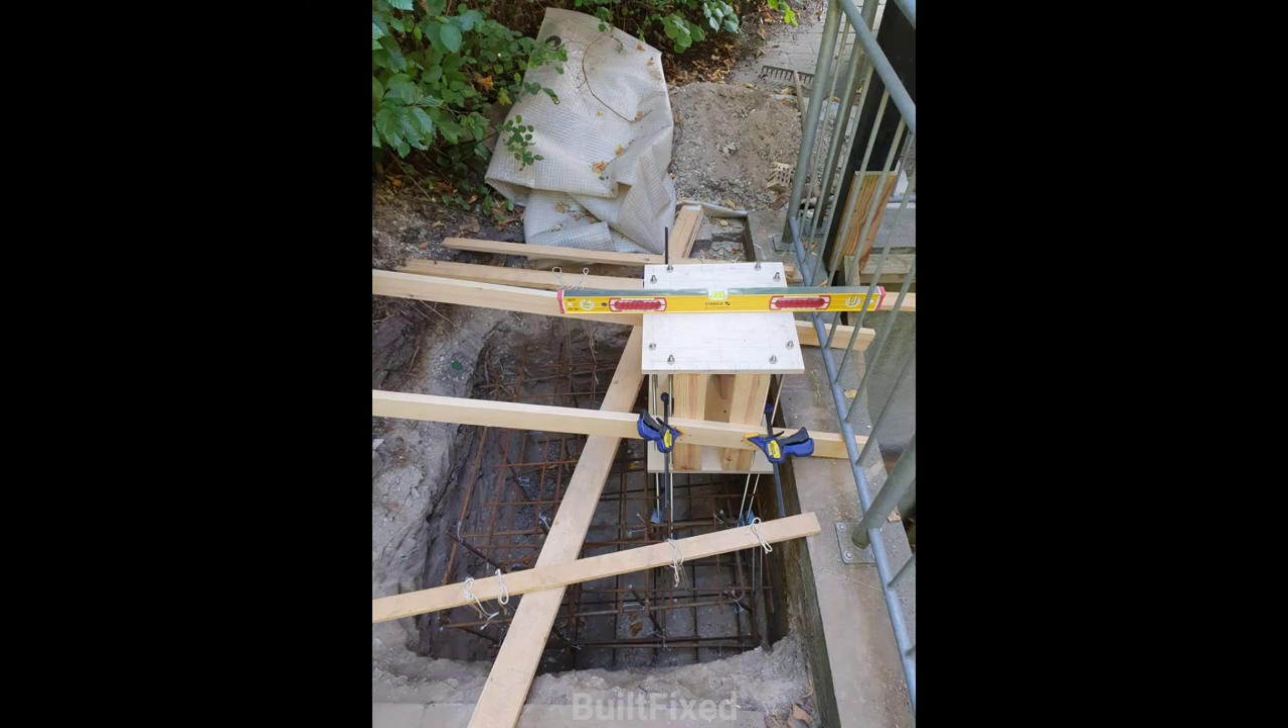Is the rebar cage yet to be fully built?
No.